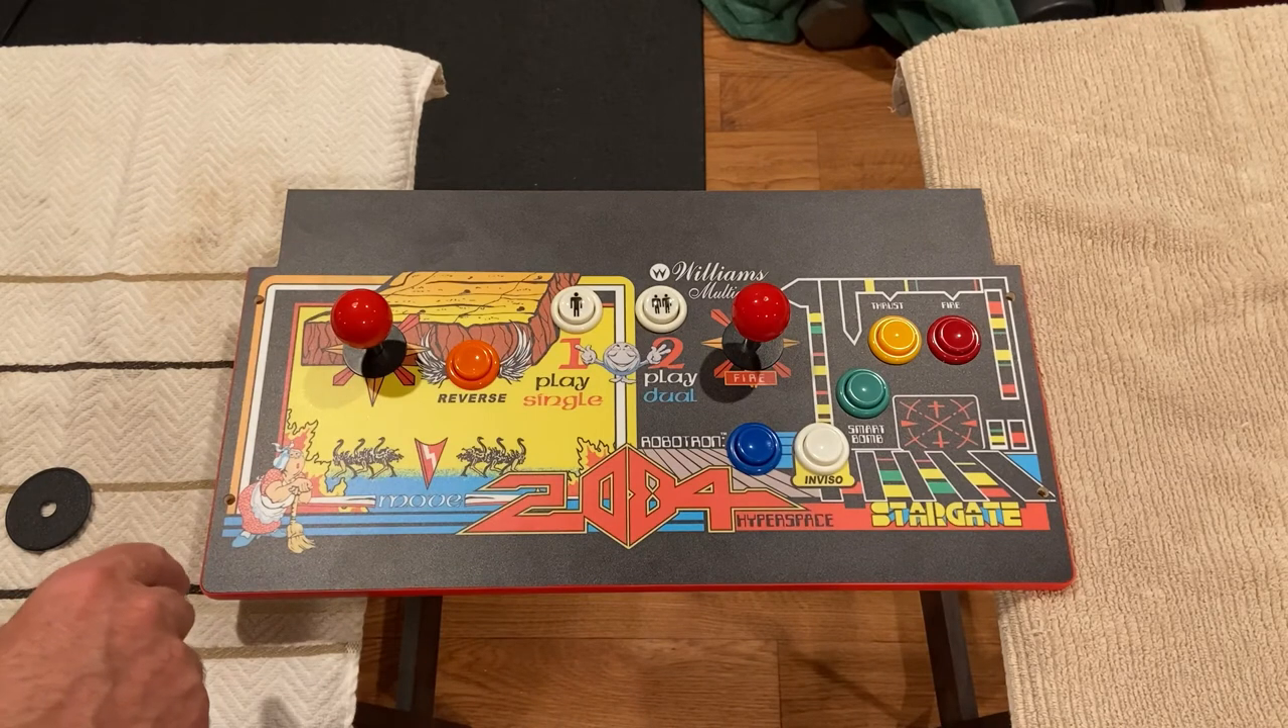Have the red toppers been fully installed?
Yes.